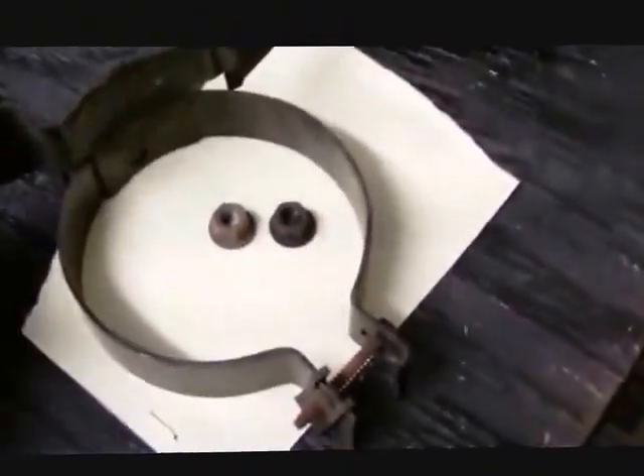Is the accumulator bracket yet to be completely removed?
No.